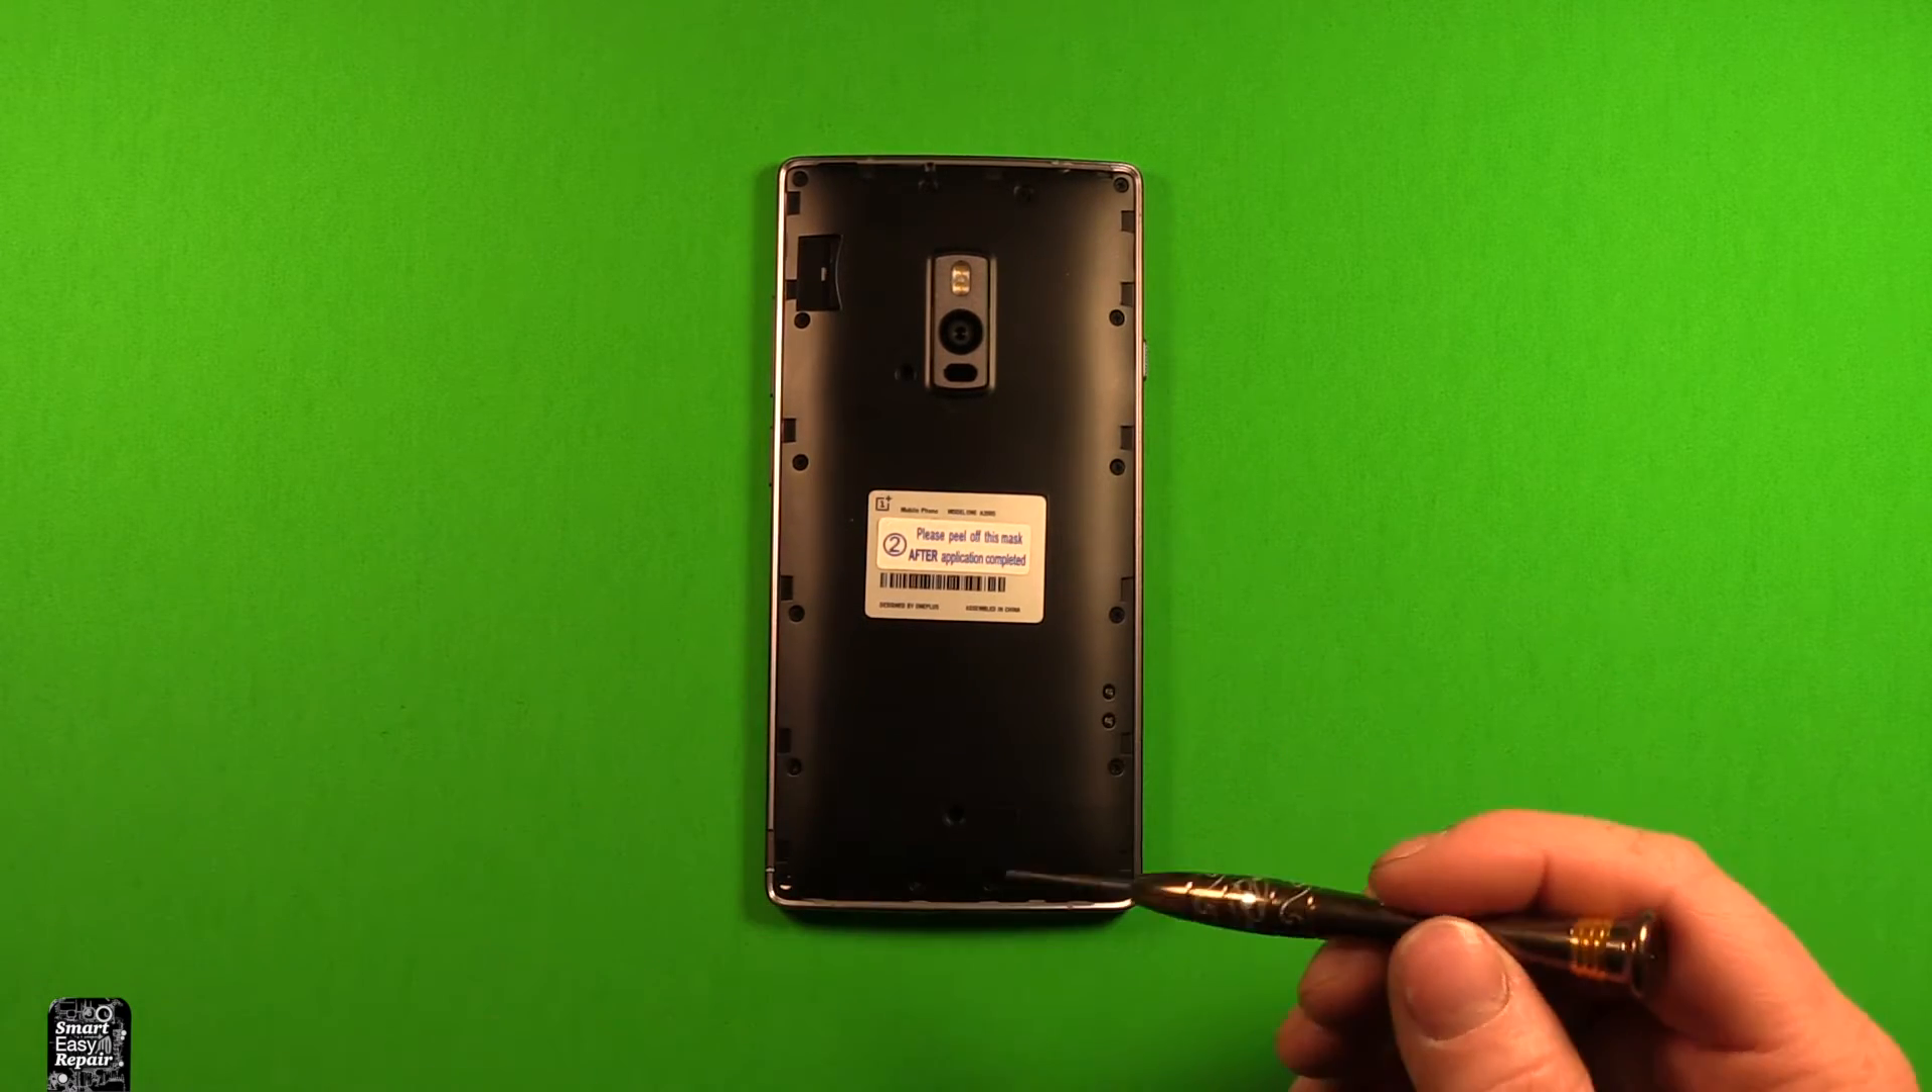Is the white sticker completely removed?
No.